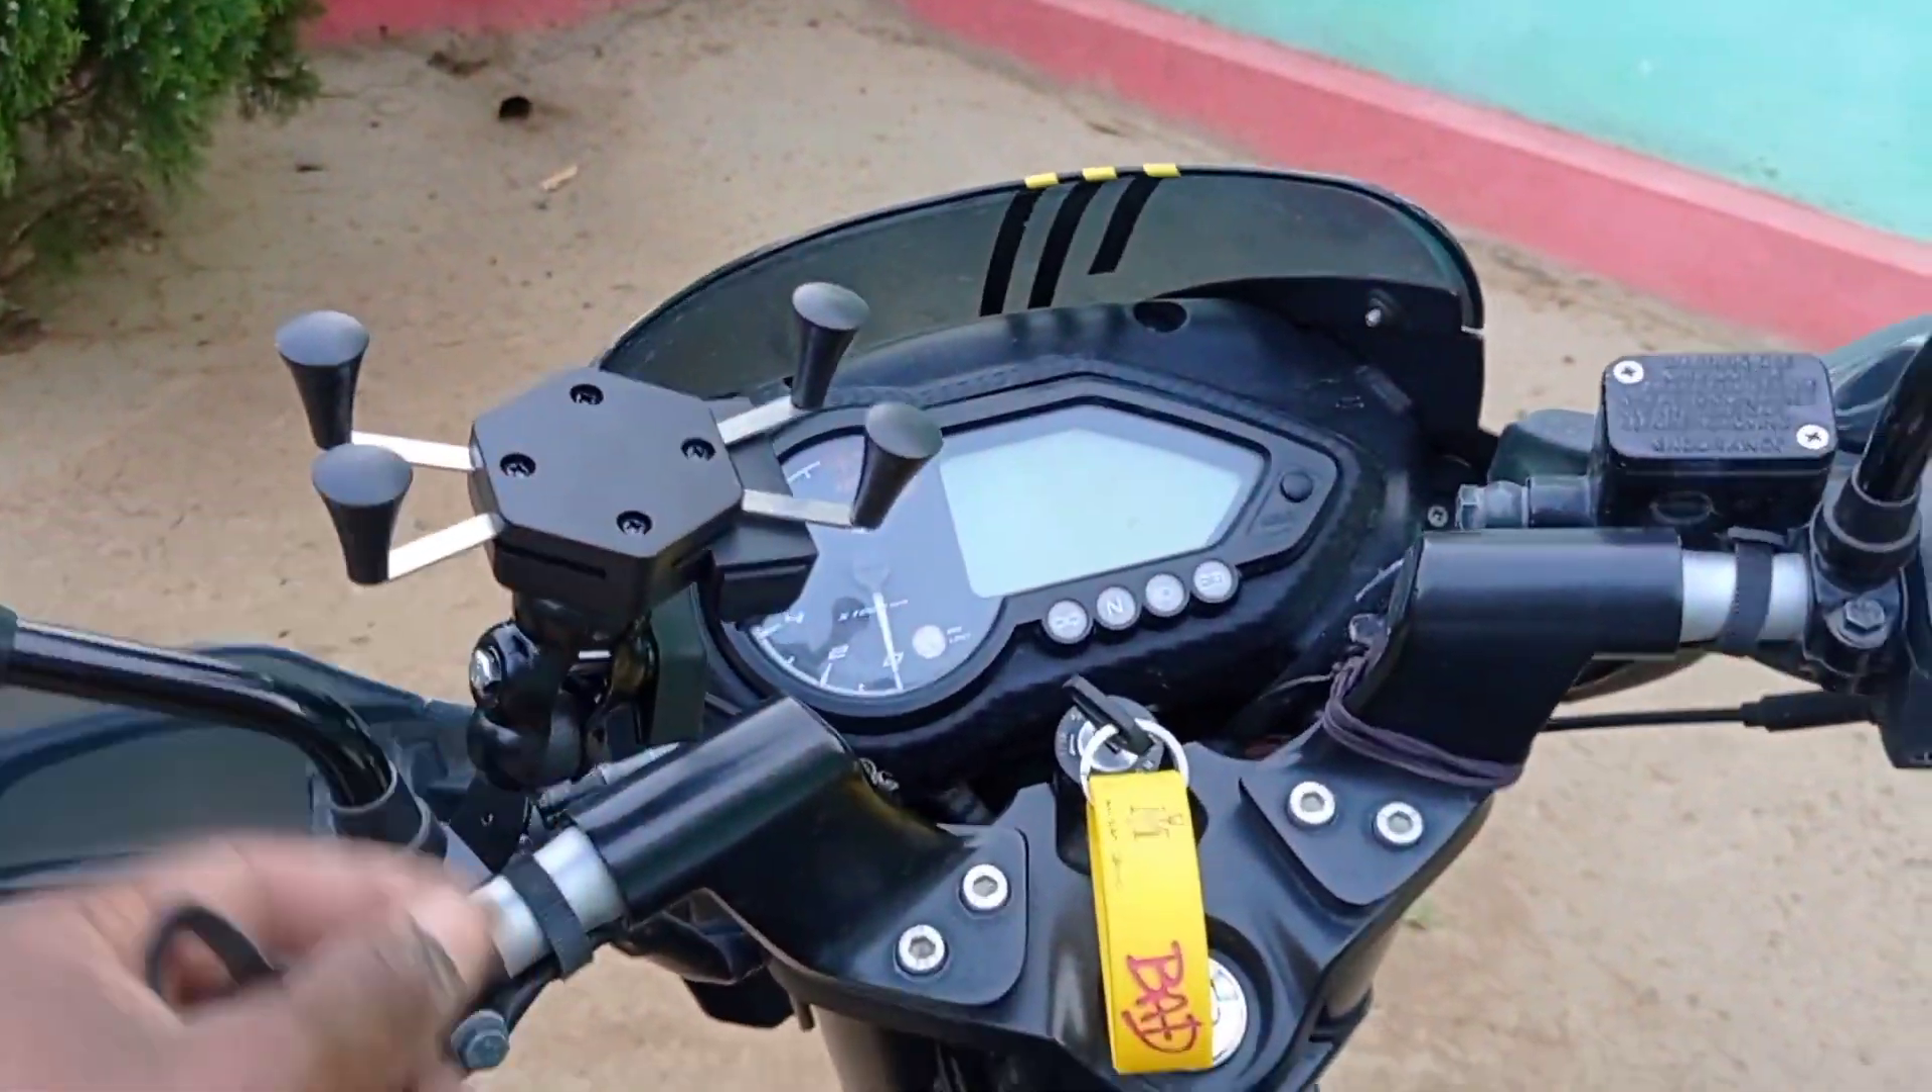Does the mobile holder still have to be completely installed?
No.